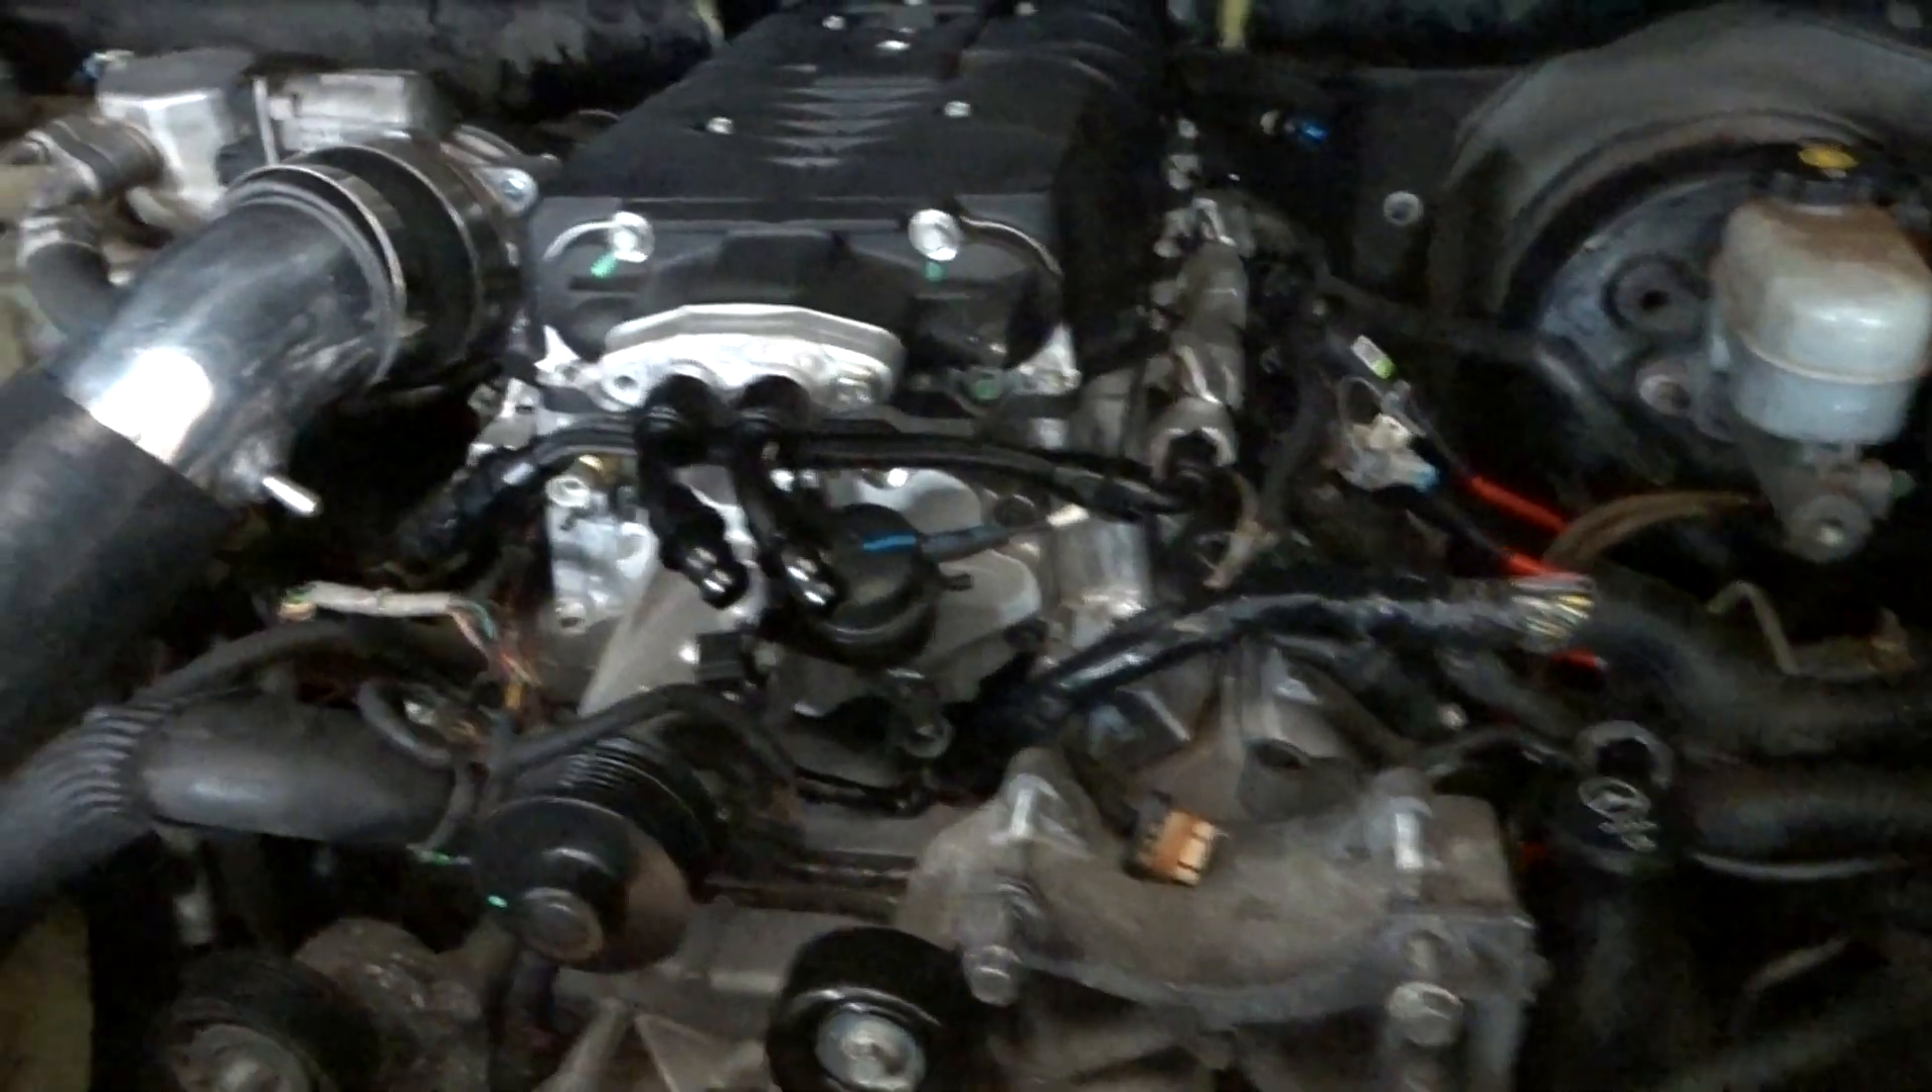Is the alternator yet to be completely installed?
Yes.